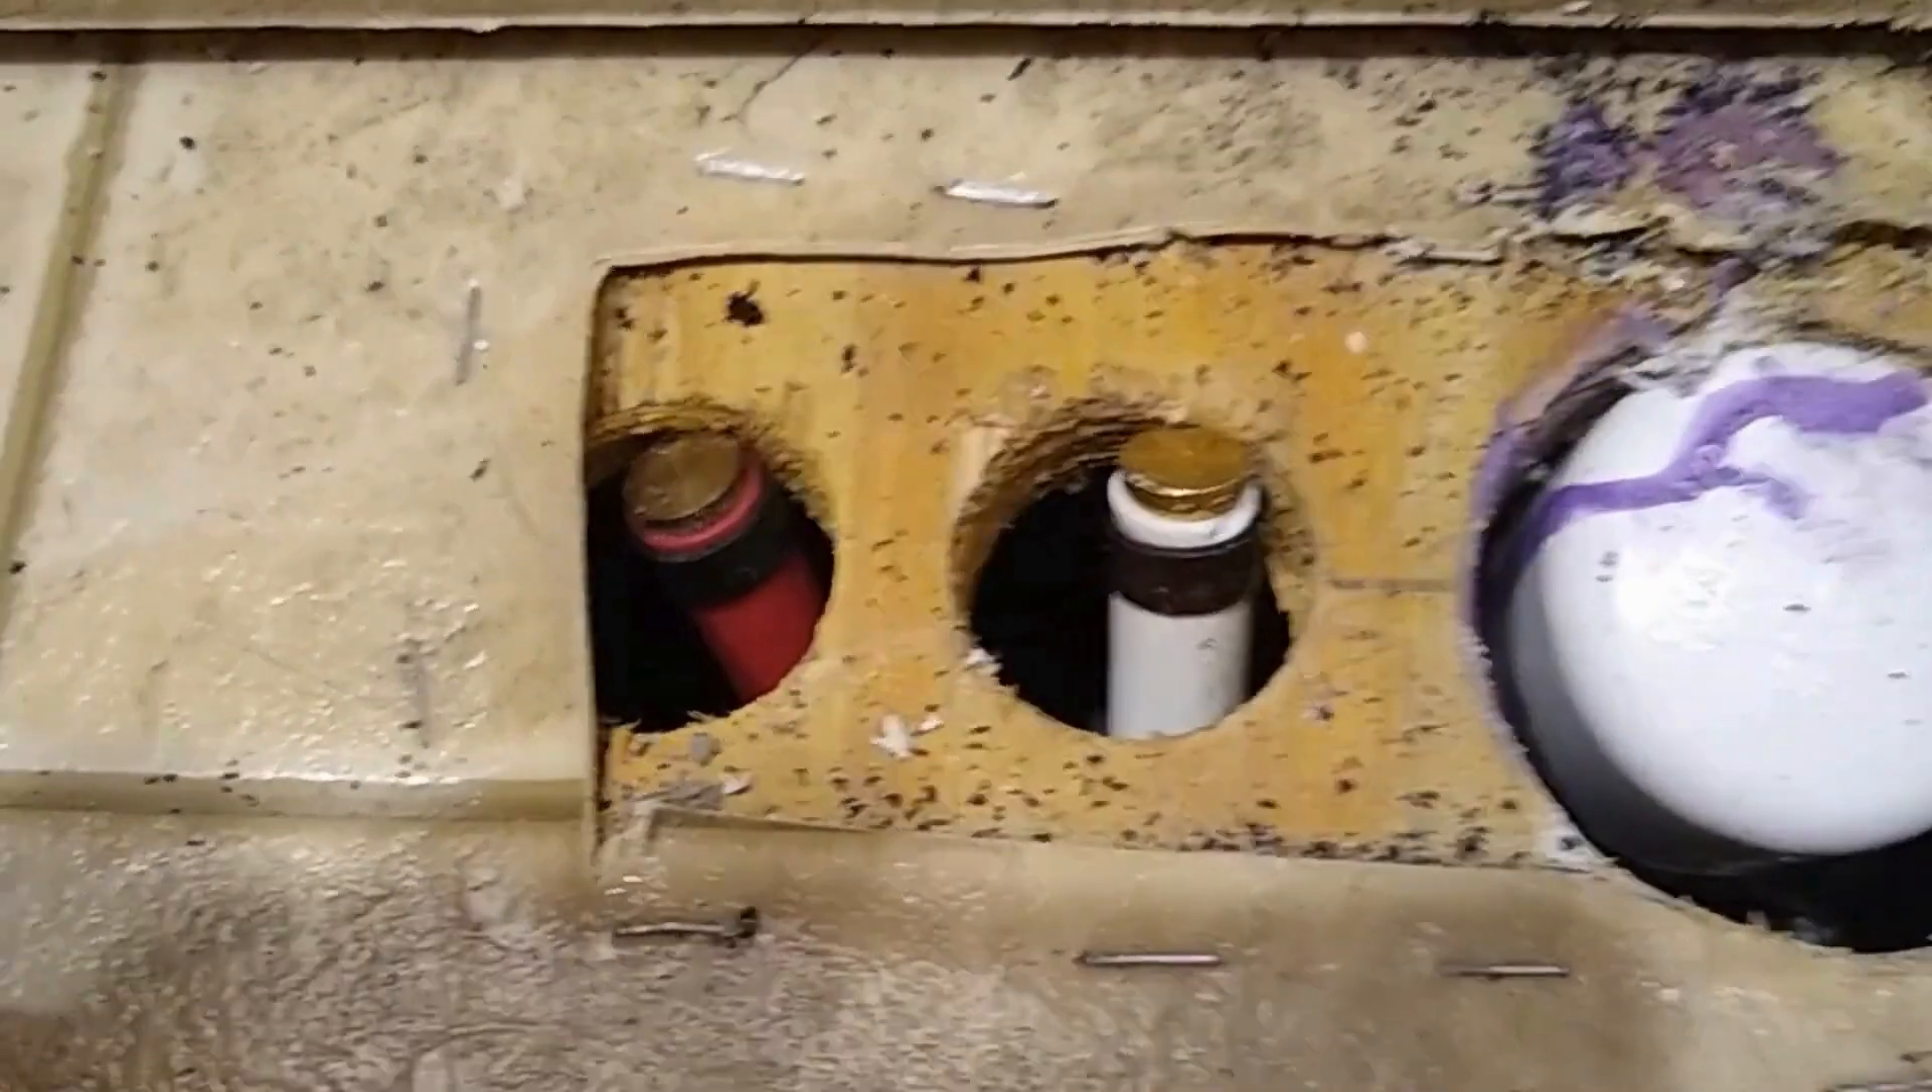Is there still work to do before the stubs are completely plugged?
No.